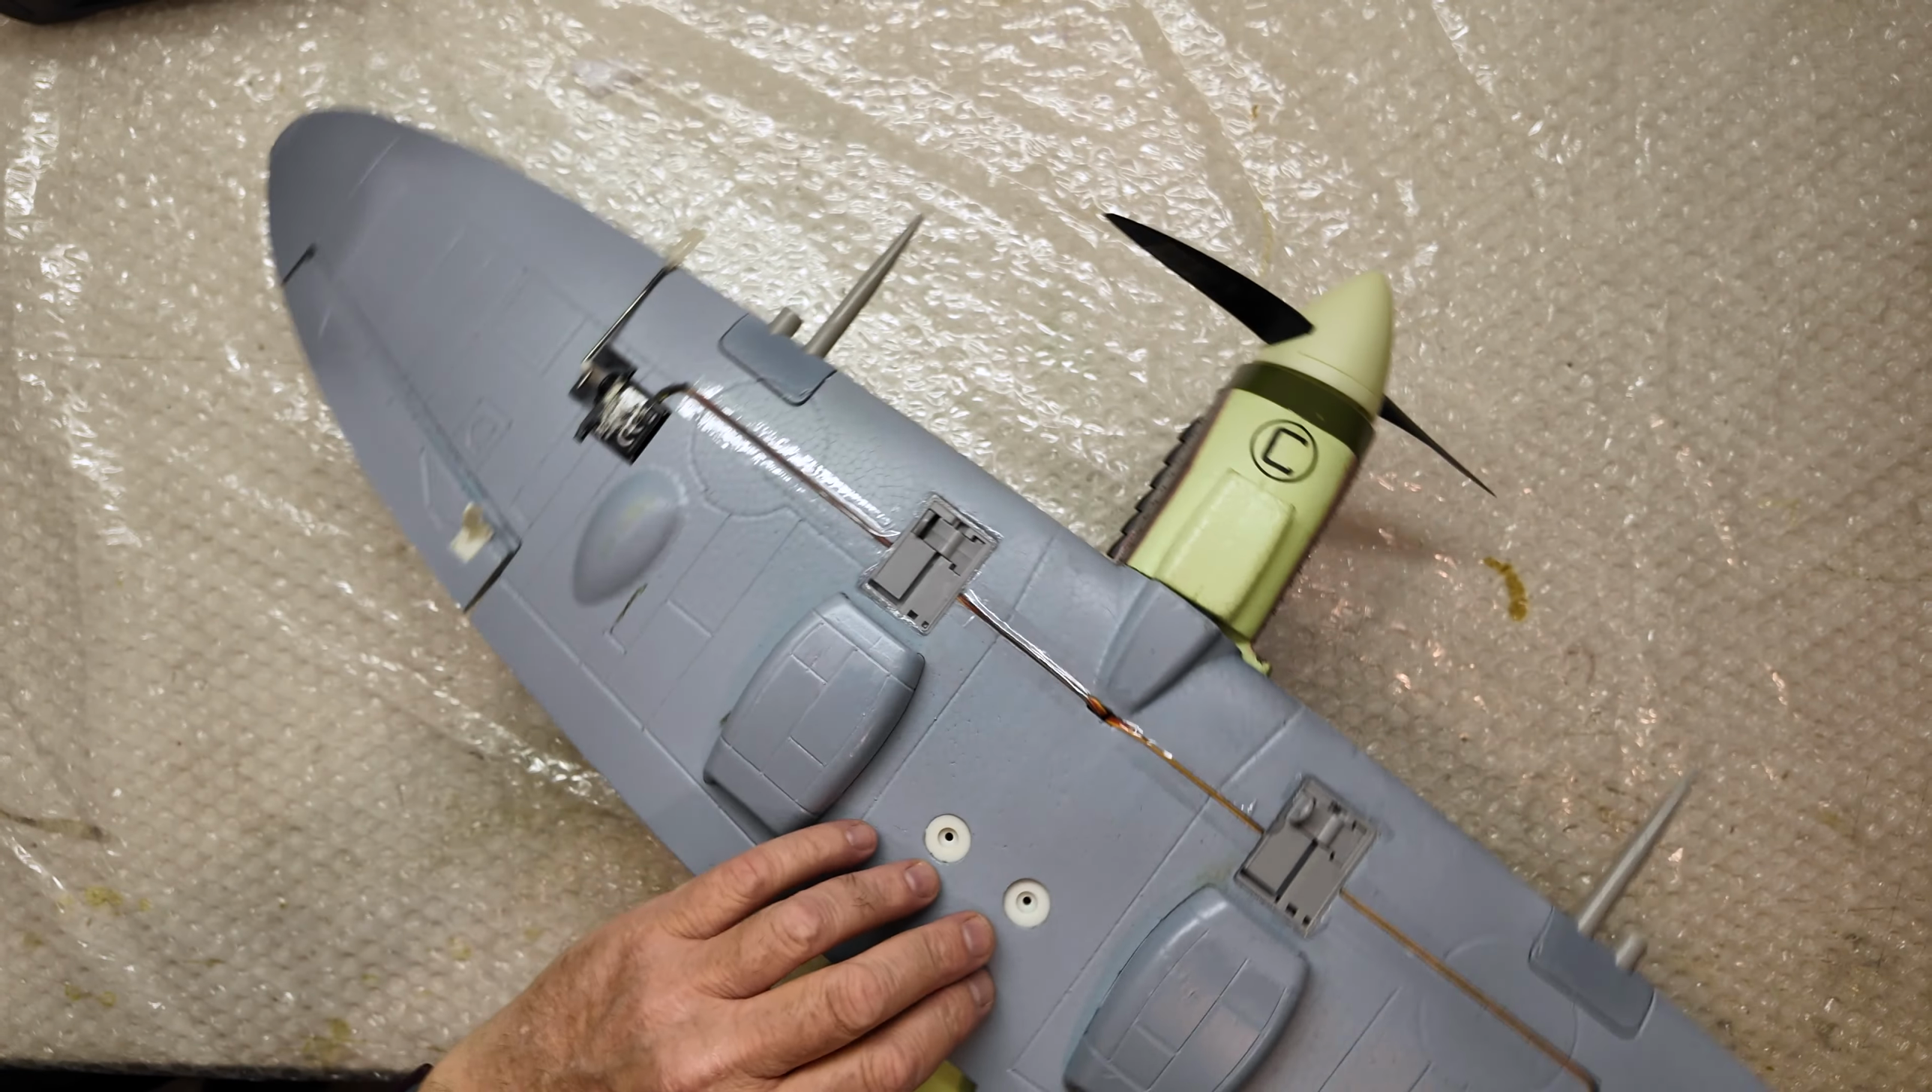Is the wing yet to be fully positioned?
No.